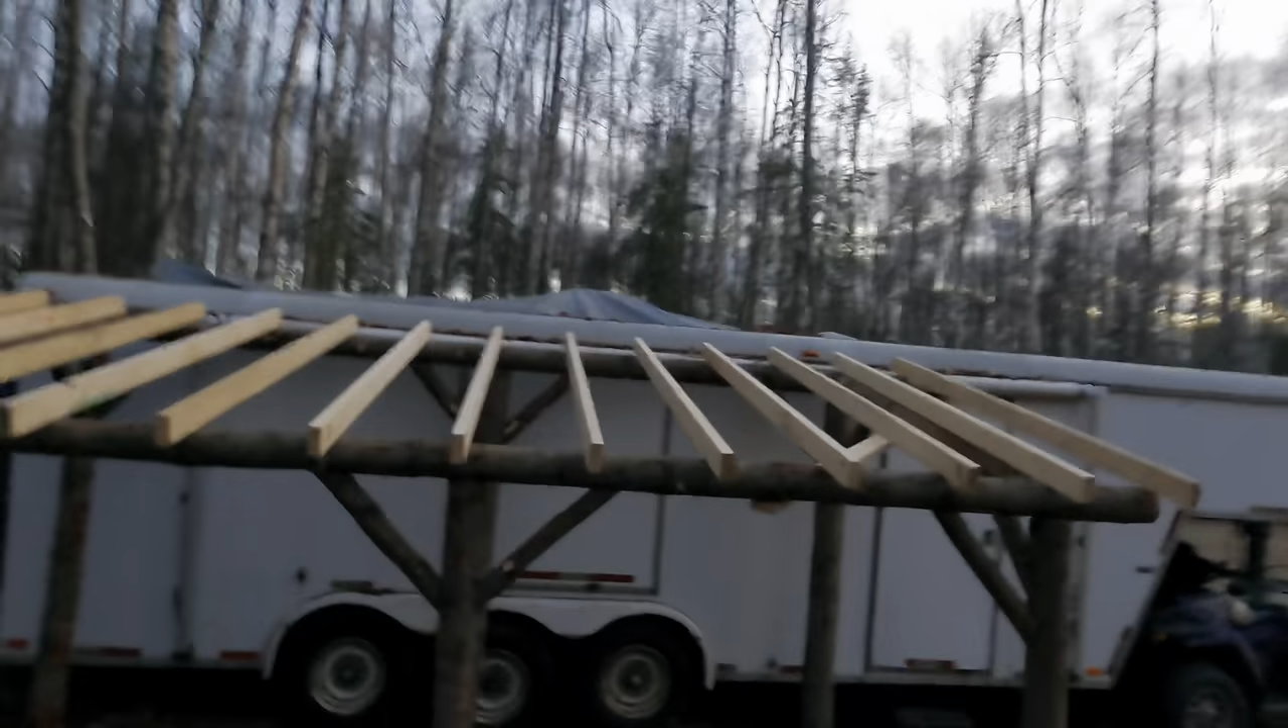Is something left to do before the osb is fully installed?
Yes.